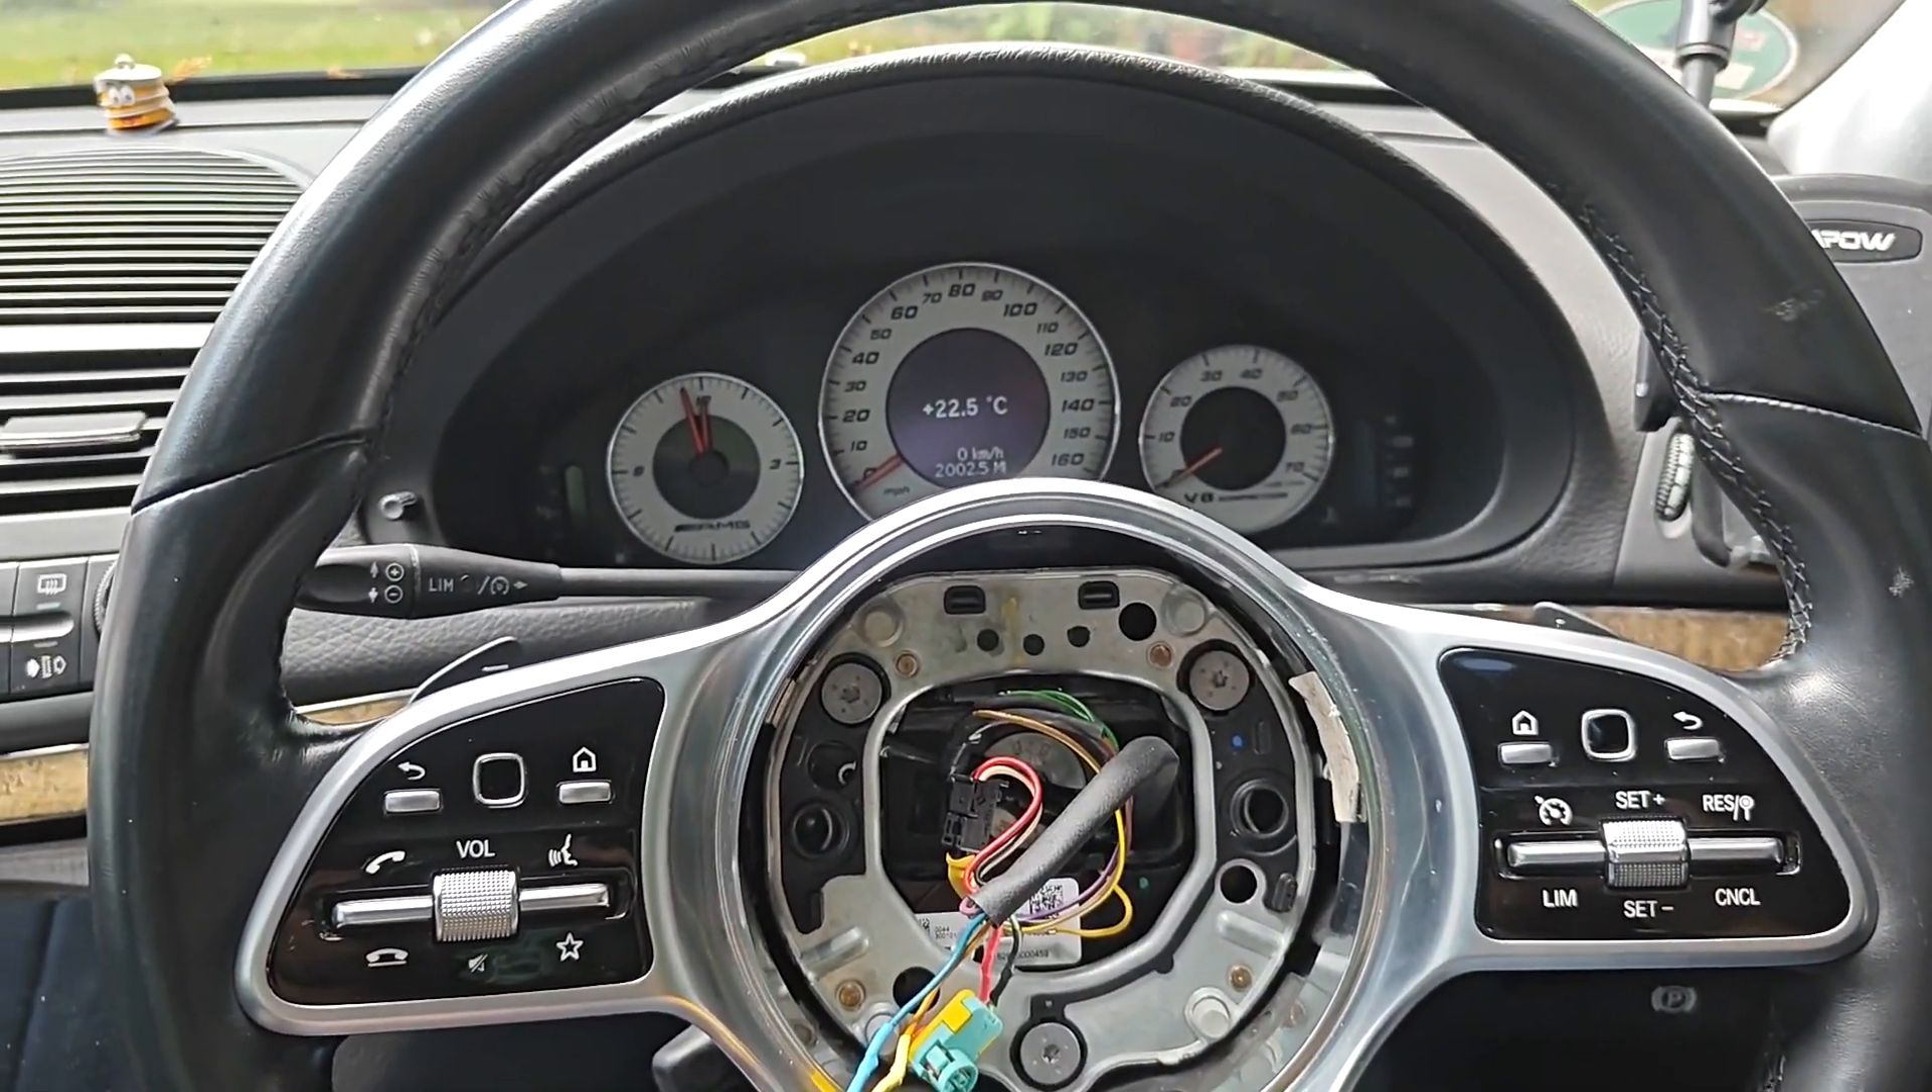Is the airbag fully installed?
No.